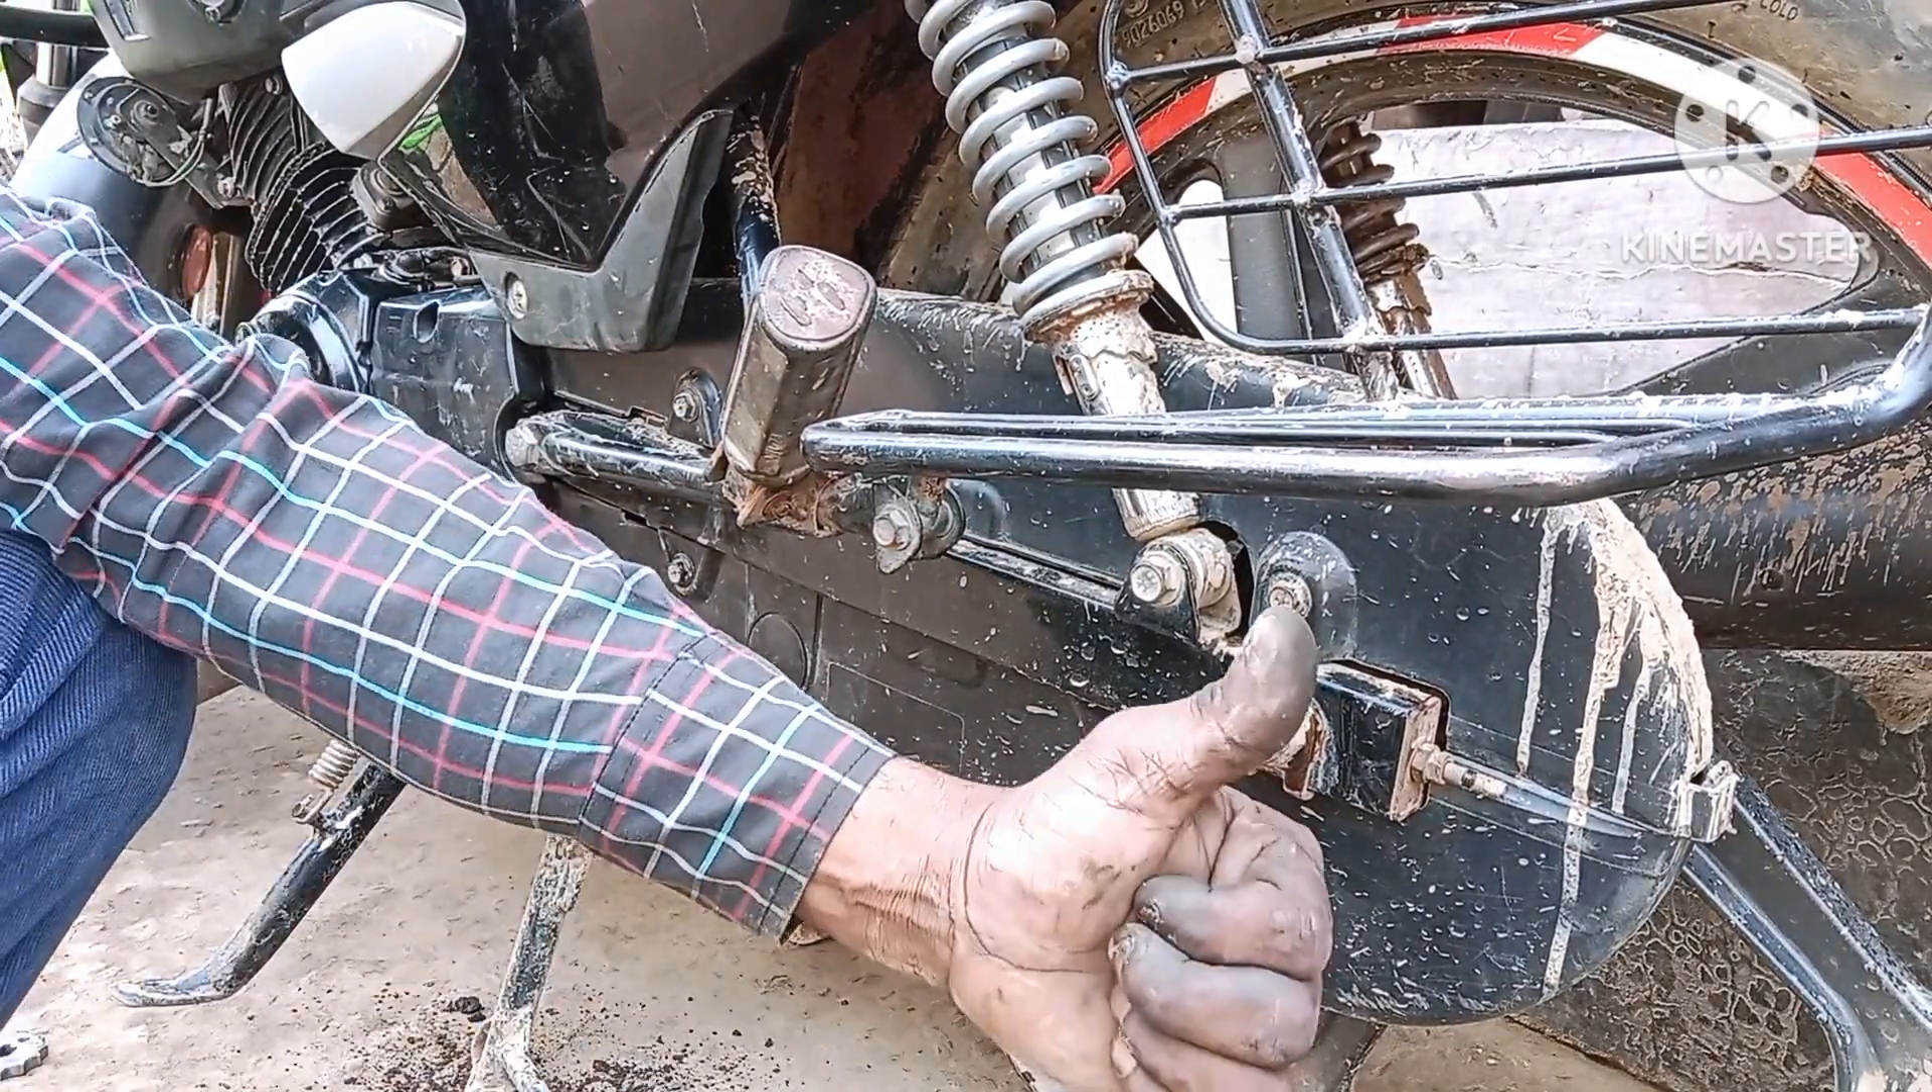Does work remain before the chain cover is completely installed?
No.